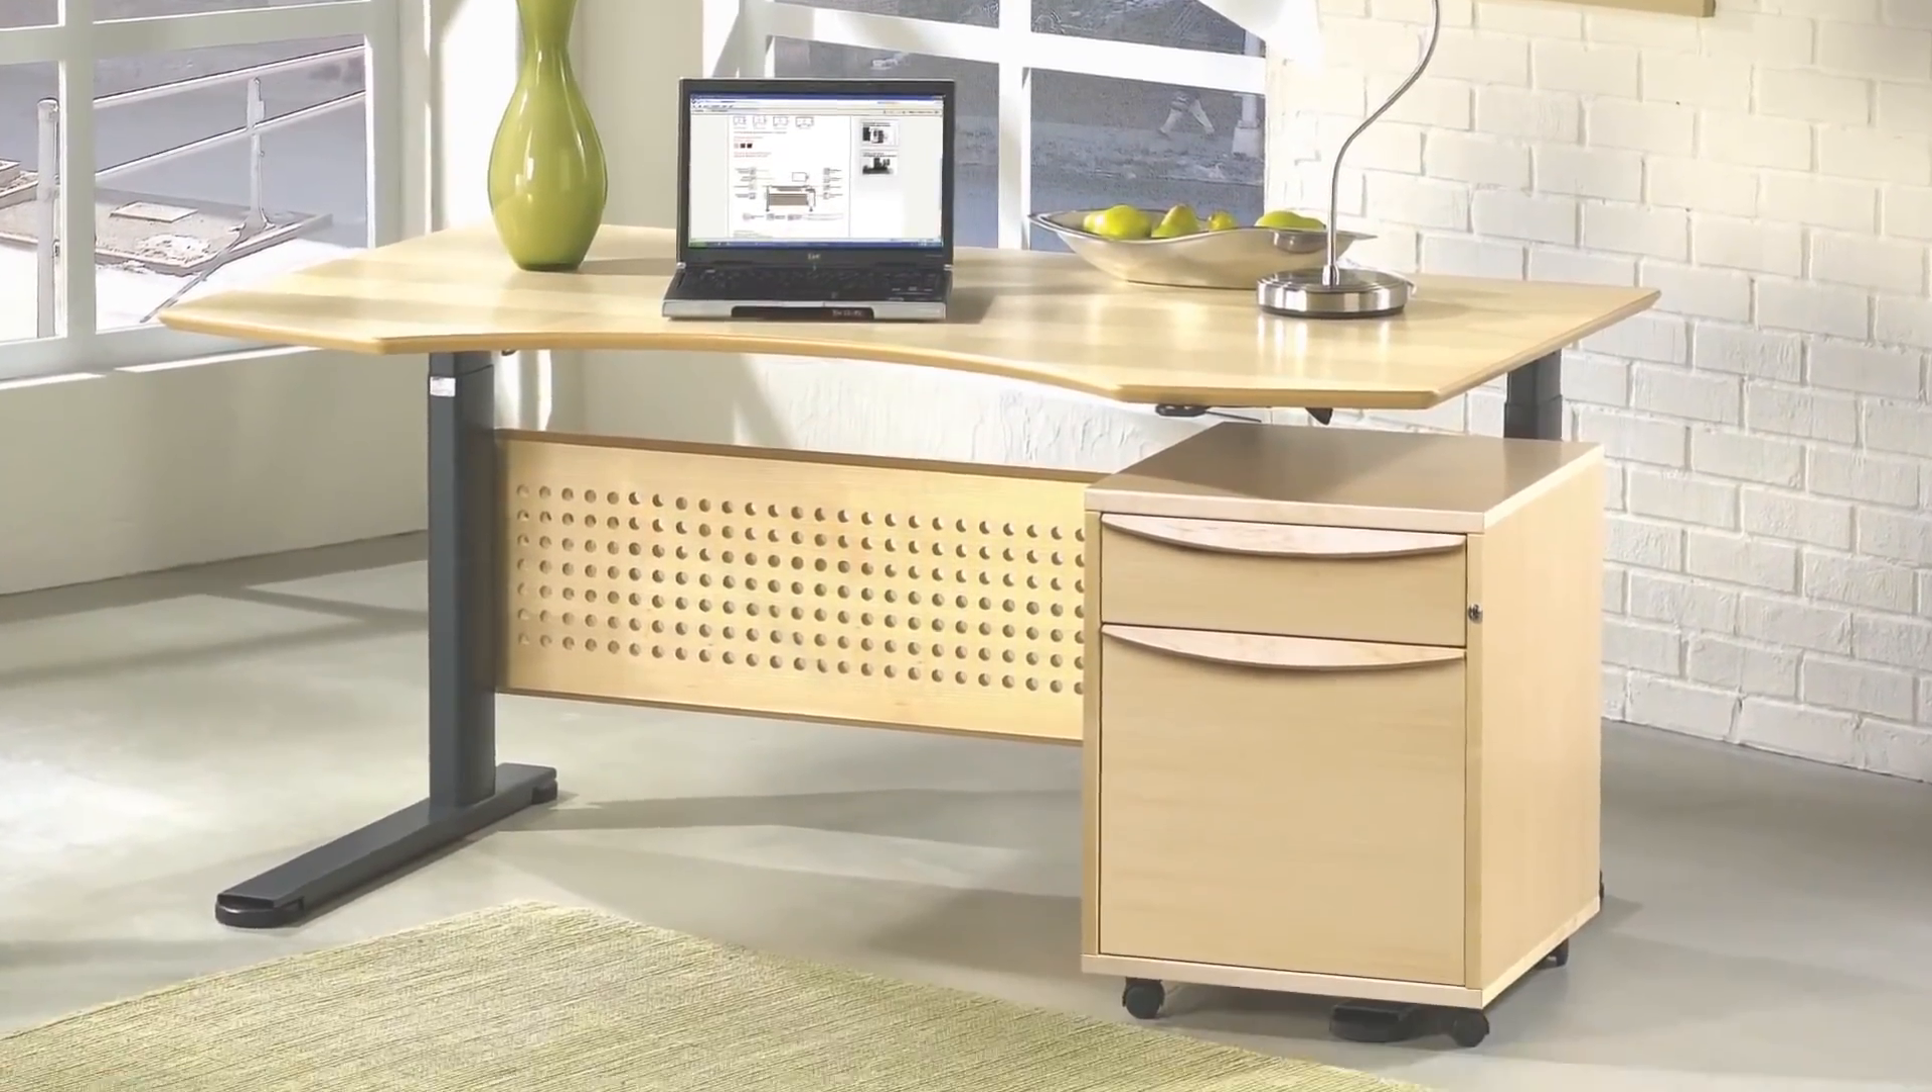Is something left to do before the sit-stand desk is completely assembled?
No.